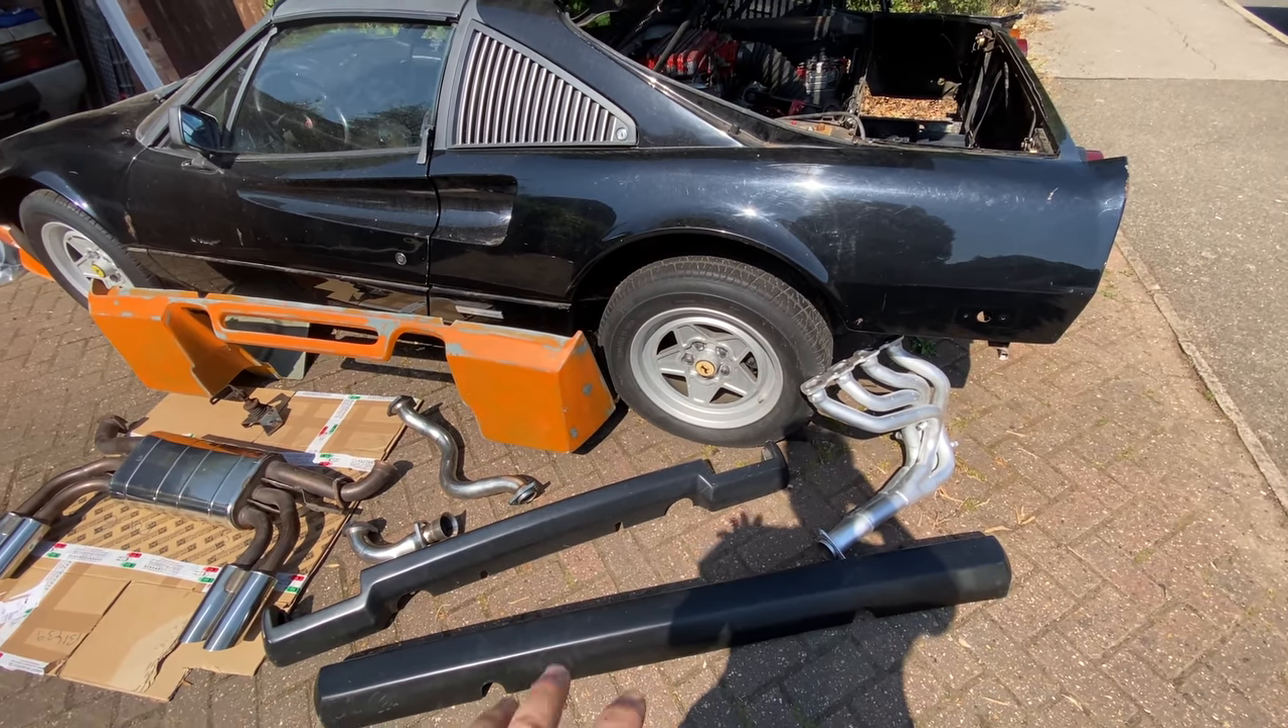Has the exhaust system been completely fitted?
No.